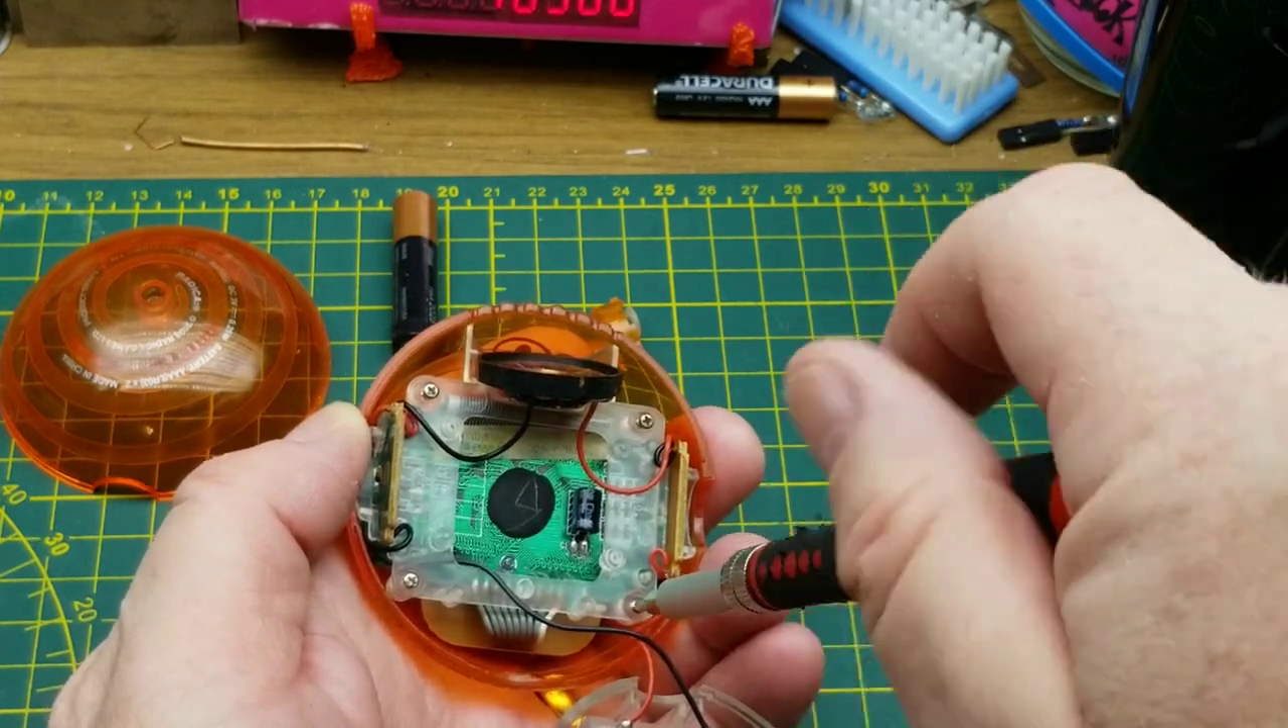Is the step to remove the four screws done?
No.